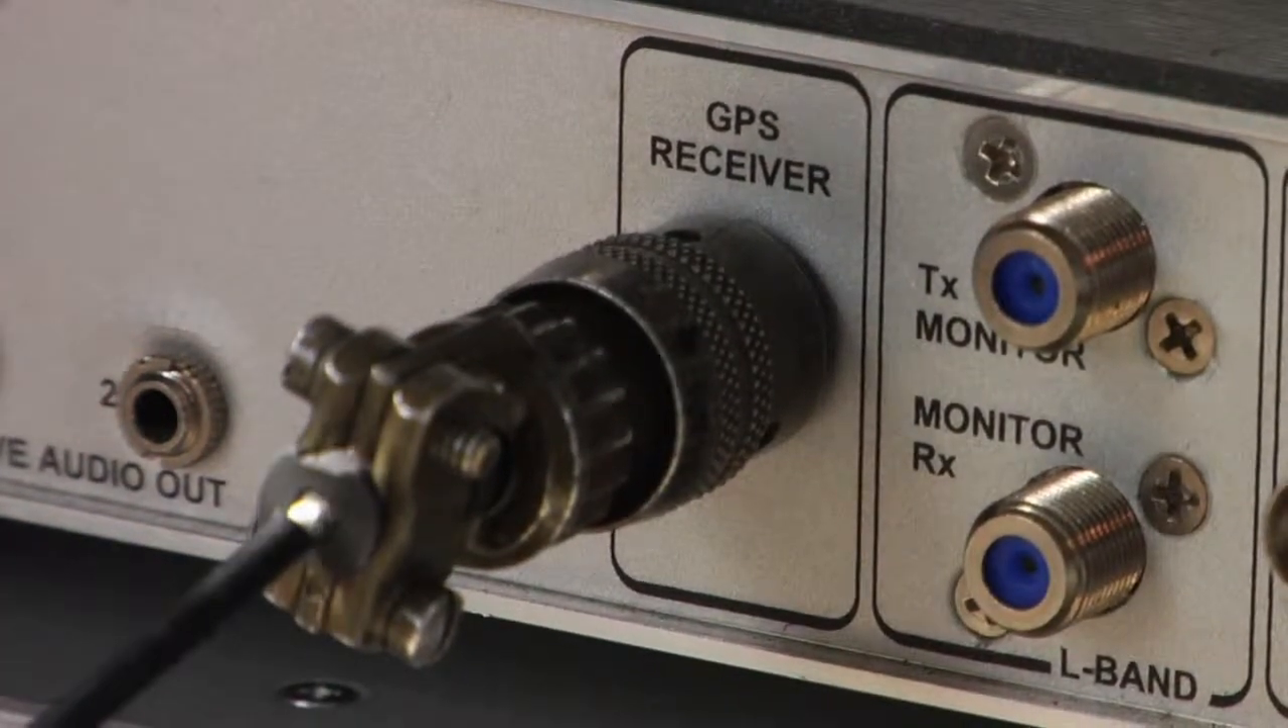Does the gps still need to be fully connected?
No.